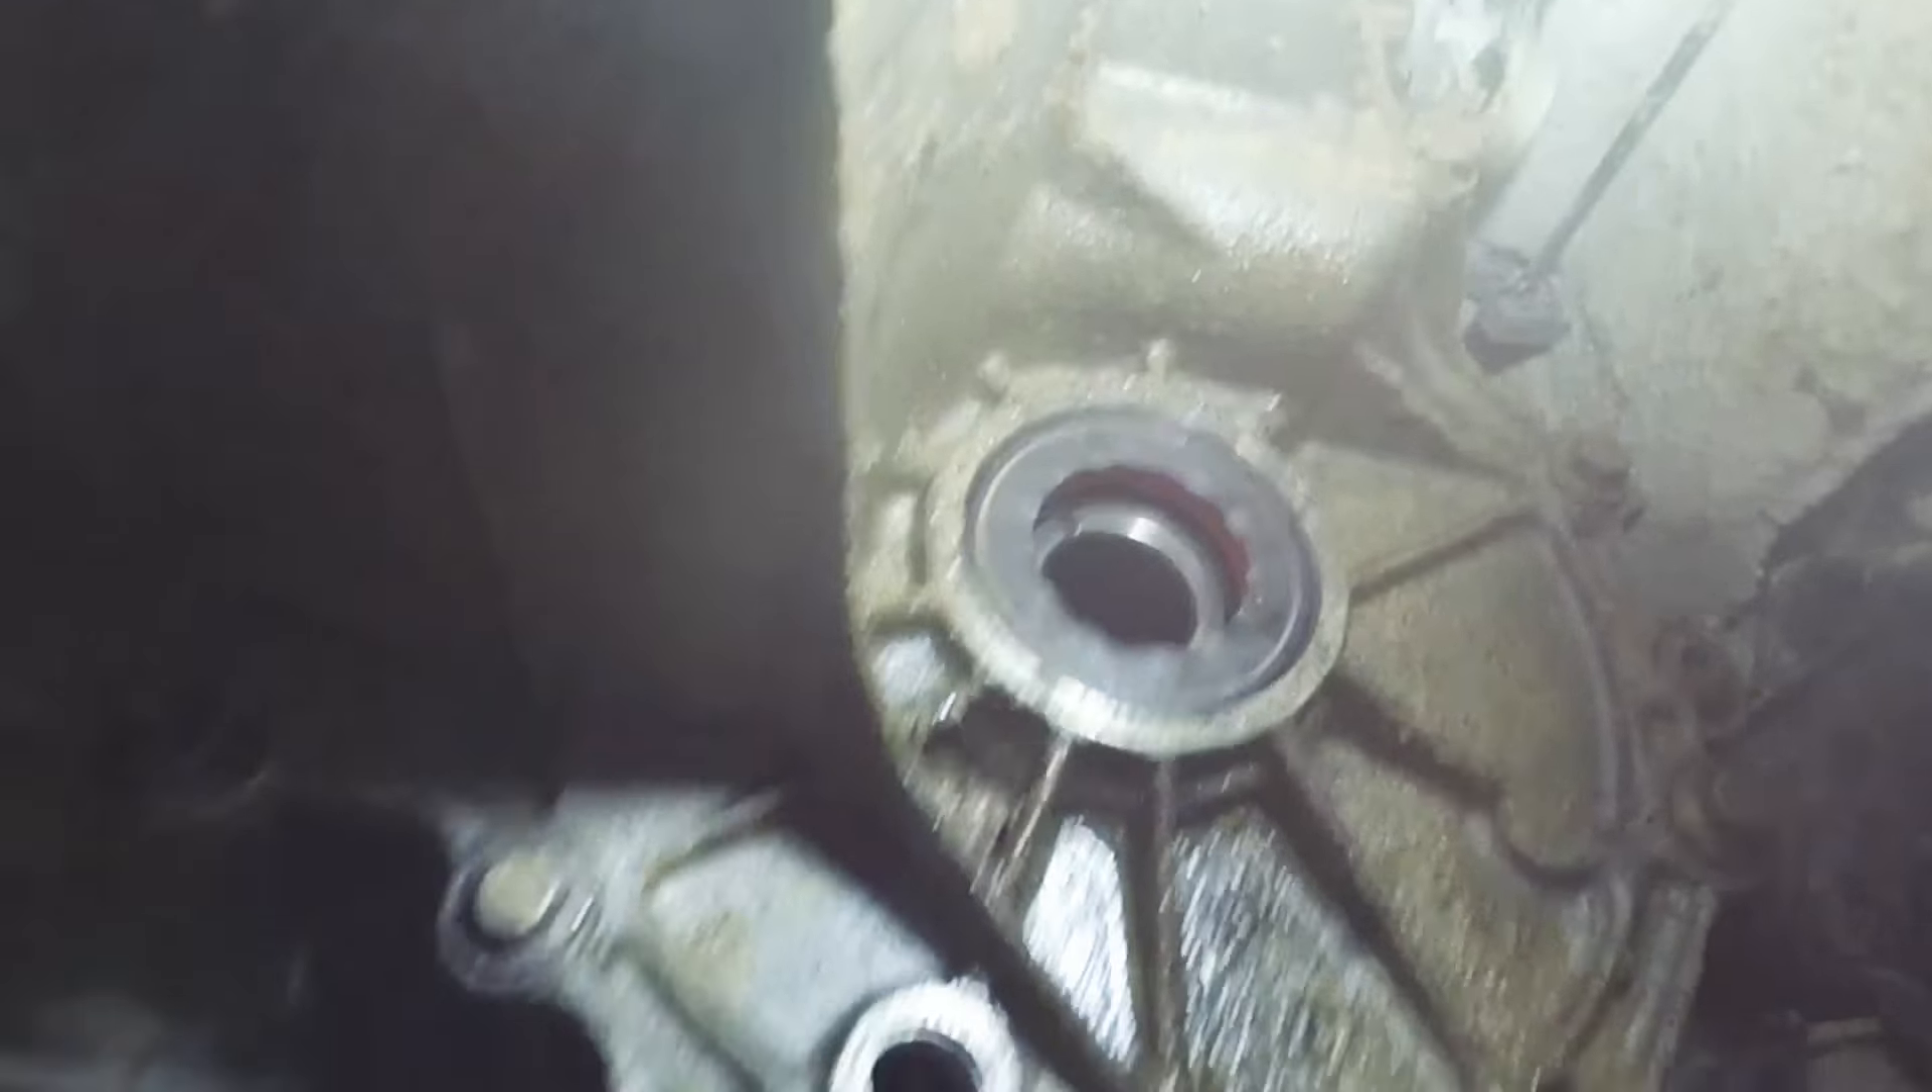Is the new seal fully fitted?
Yes.